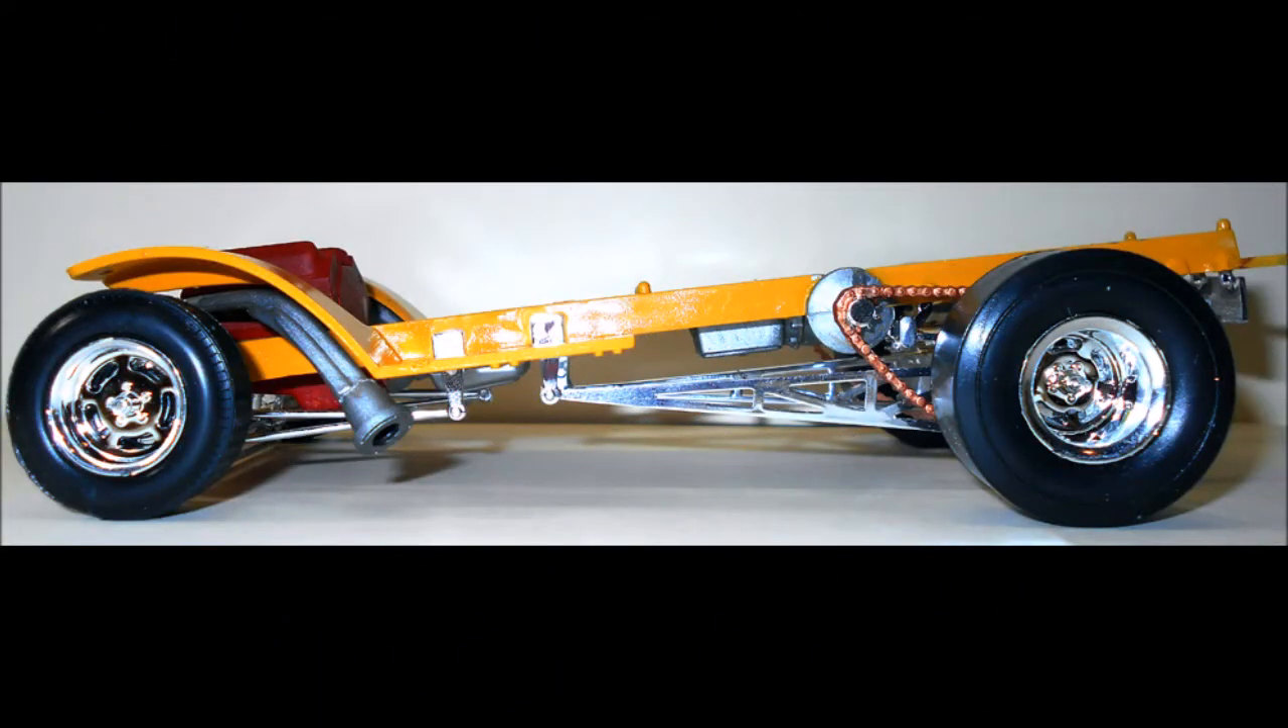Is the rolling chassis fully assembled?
Yes.